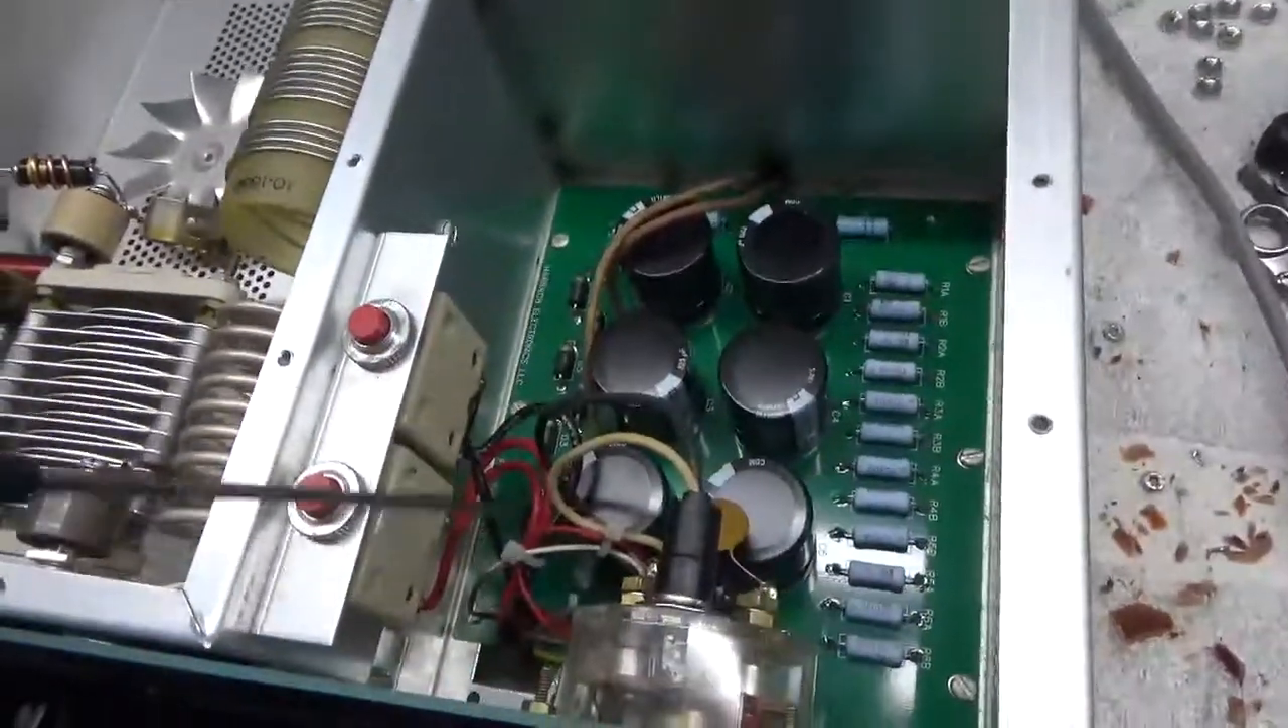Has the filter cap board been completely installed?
Yes.